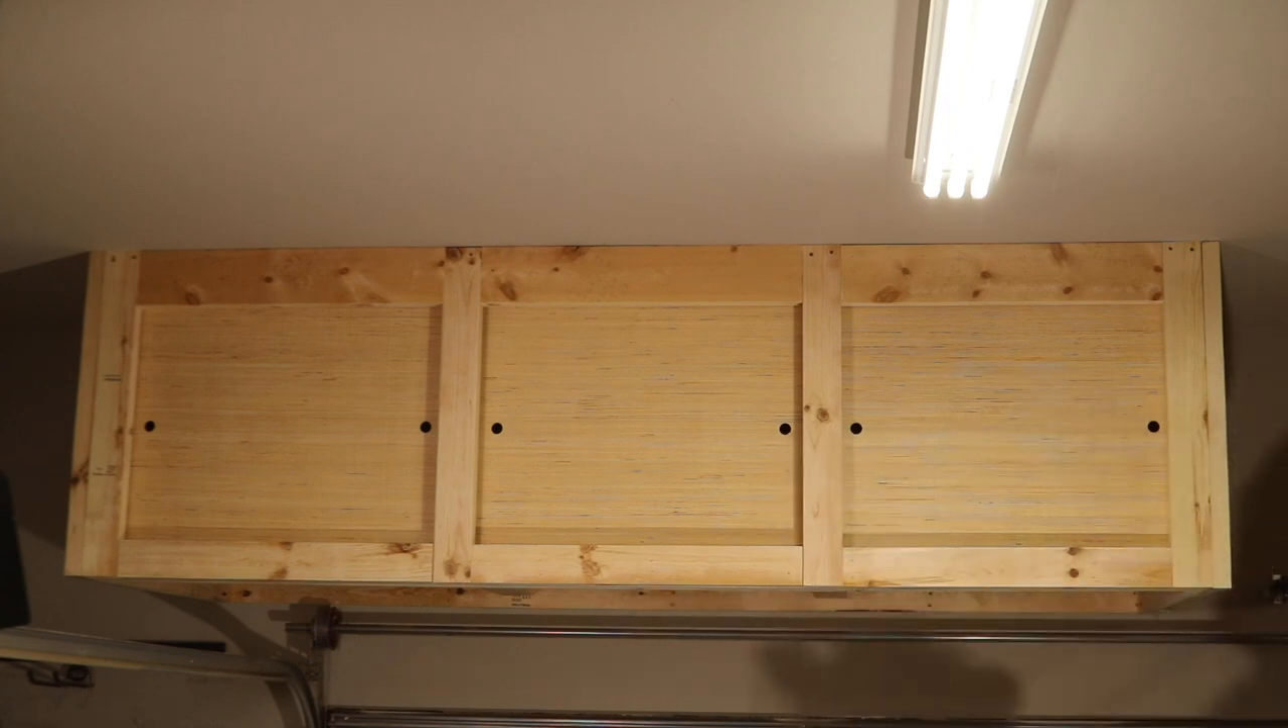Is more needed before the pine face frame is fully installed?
No.